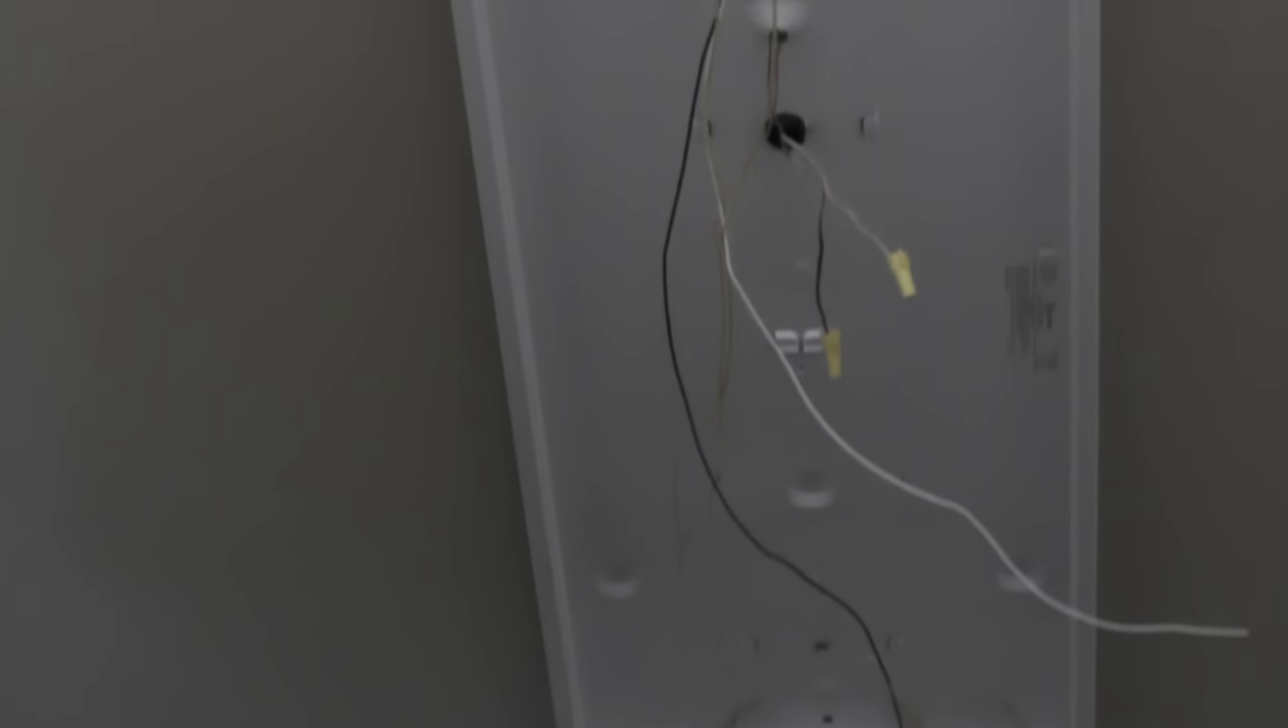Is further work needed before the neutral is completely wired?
Yes.